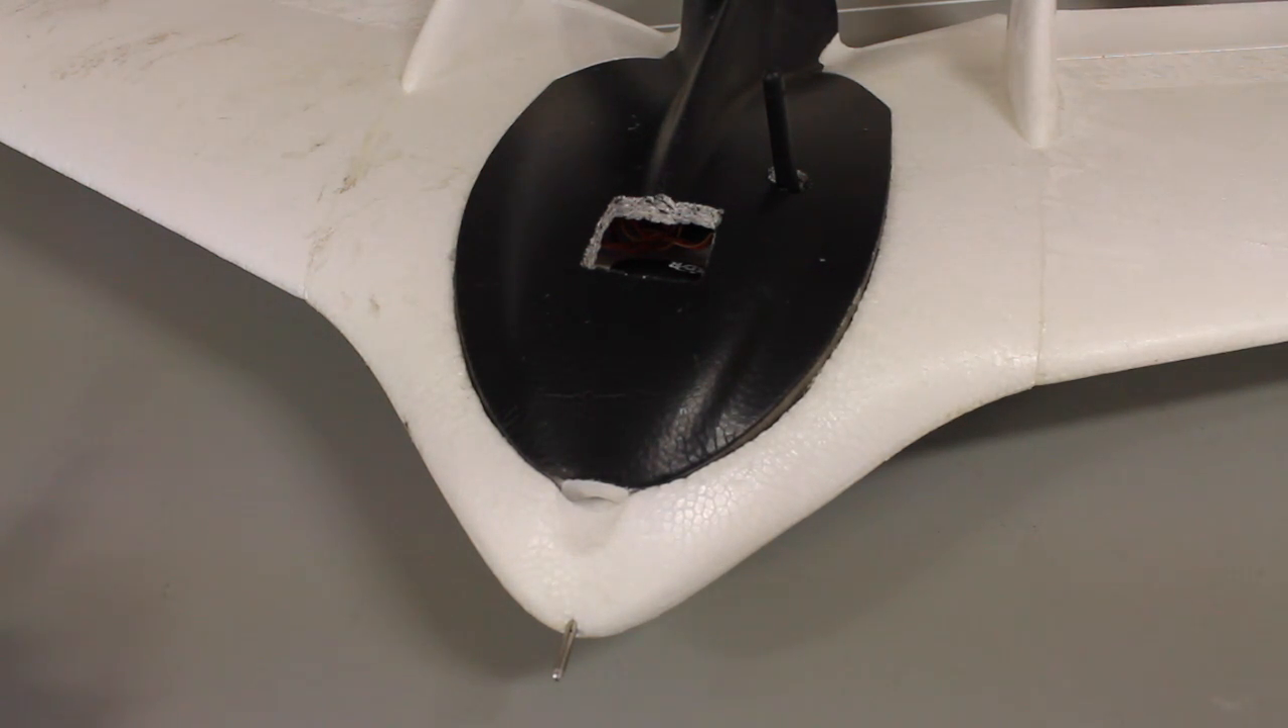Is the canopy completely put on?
Yes.